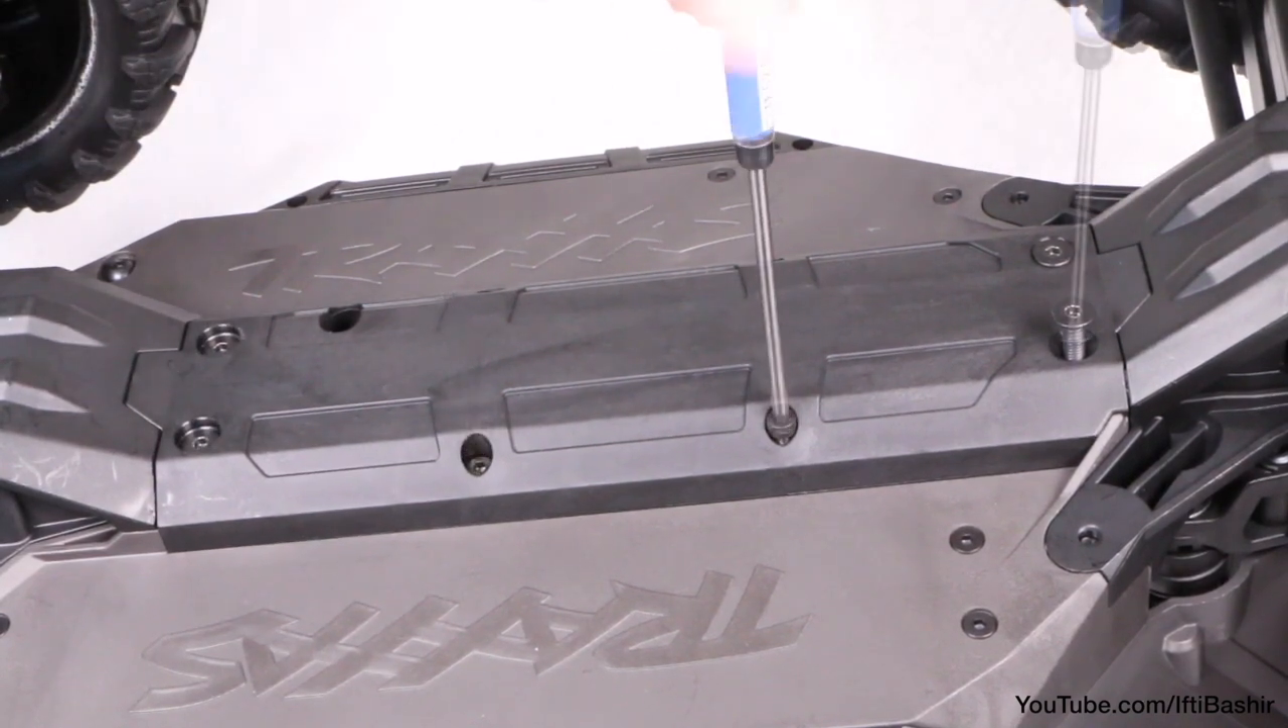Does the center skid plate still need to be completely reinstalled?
Yes.